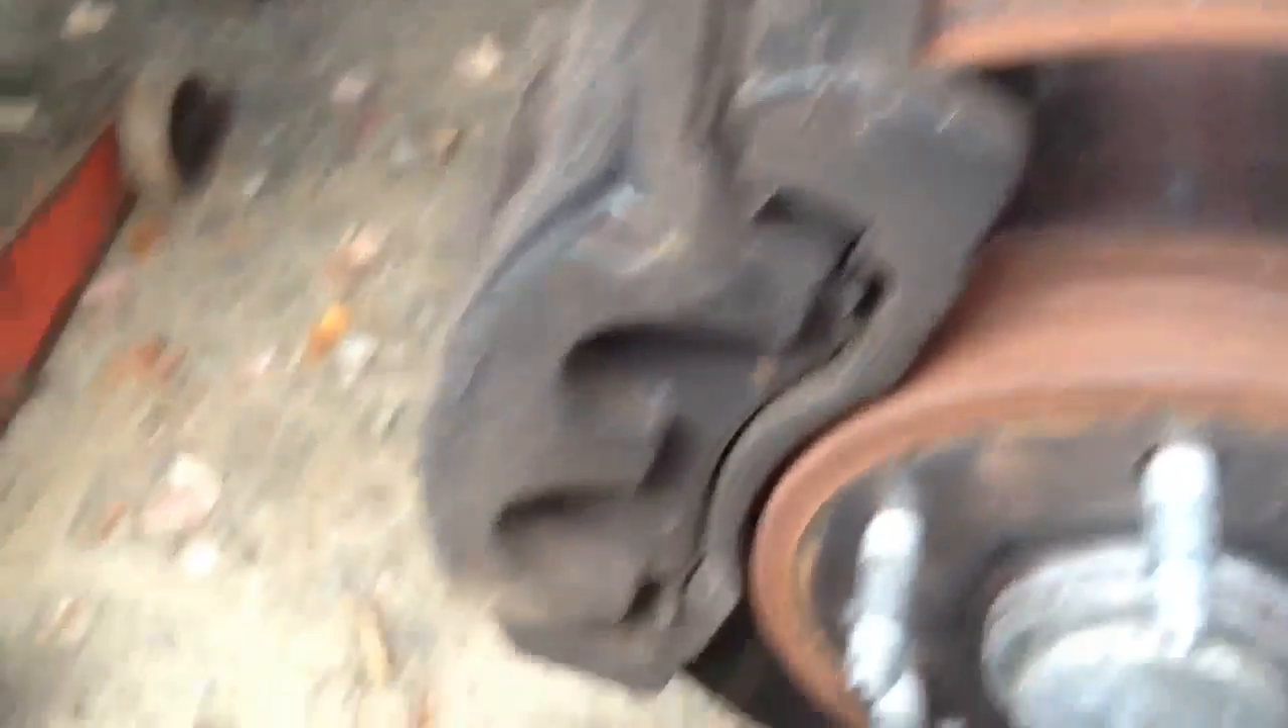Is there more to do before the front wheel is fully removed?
No.